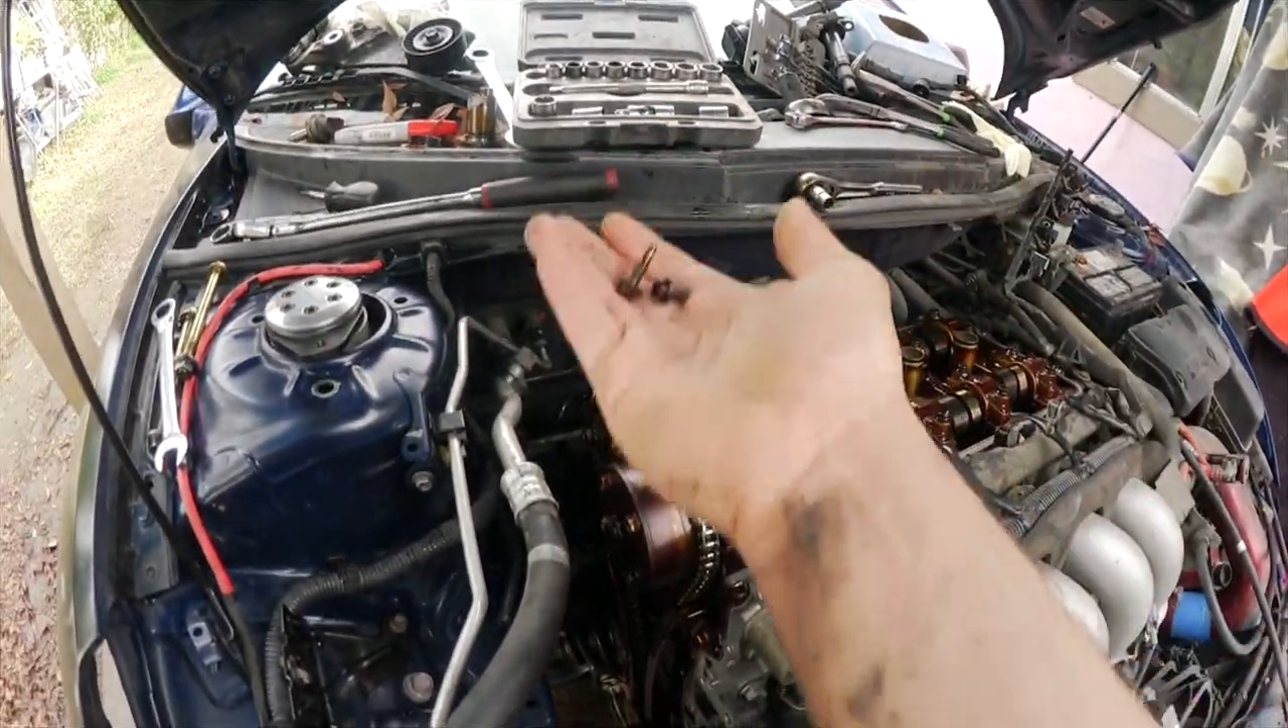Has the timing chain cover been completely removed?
Yes.